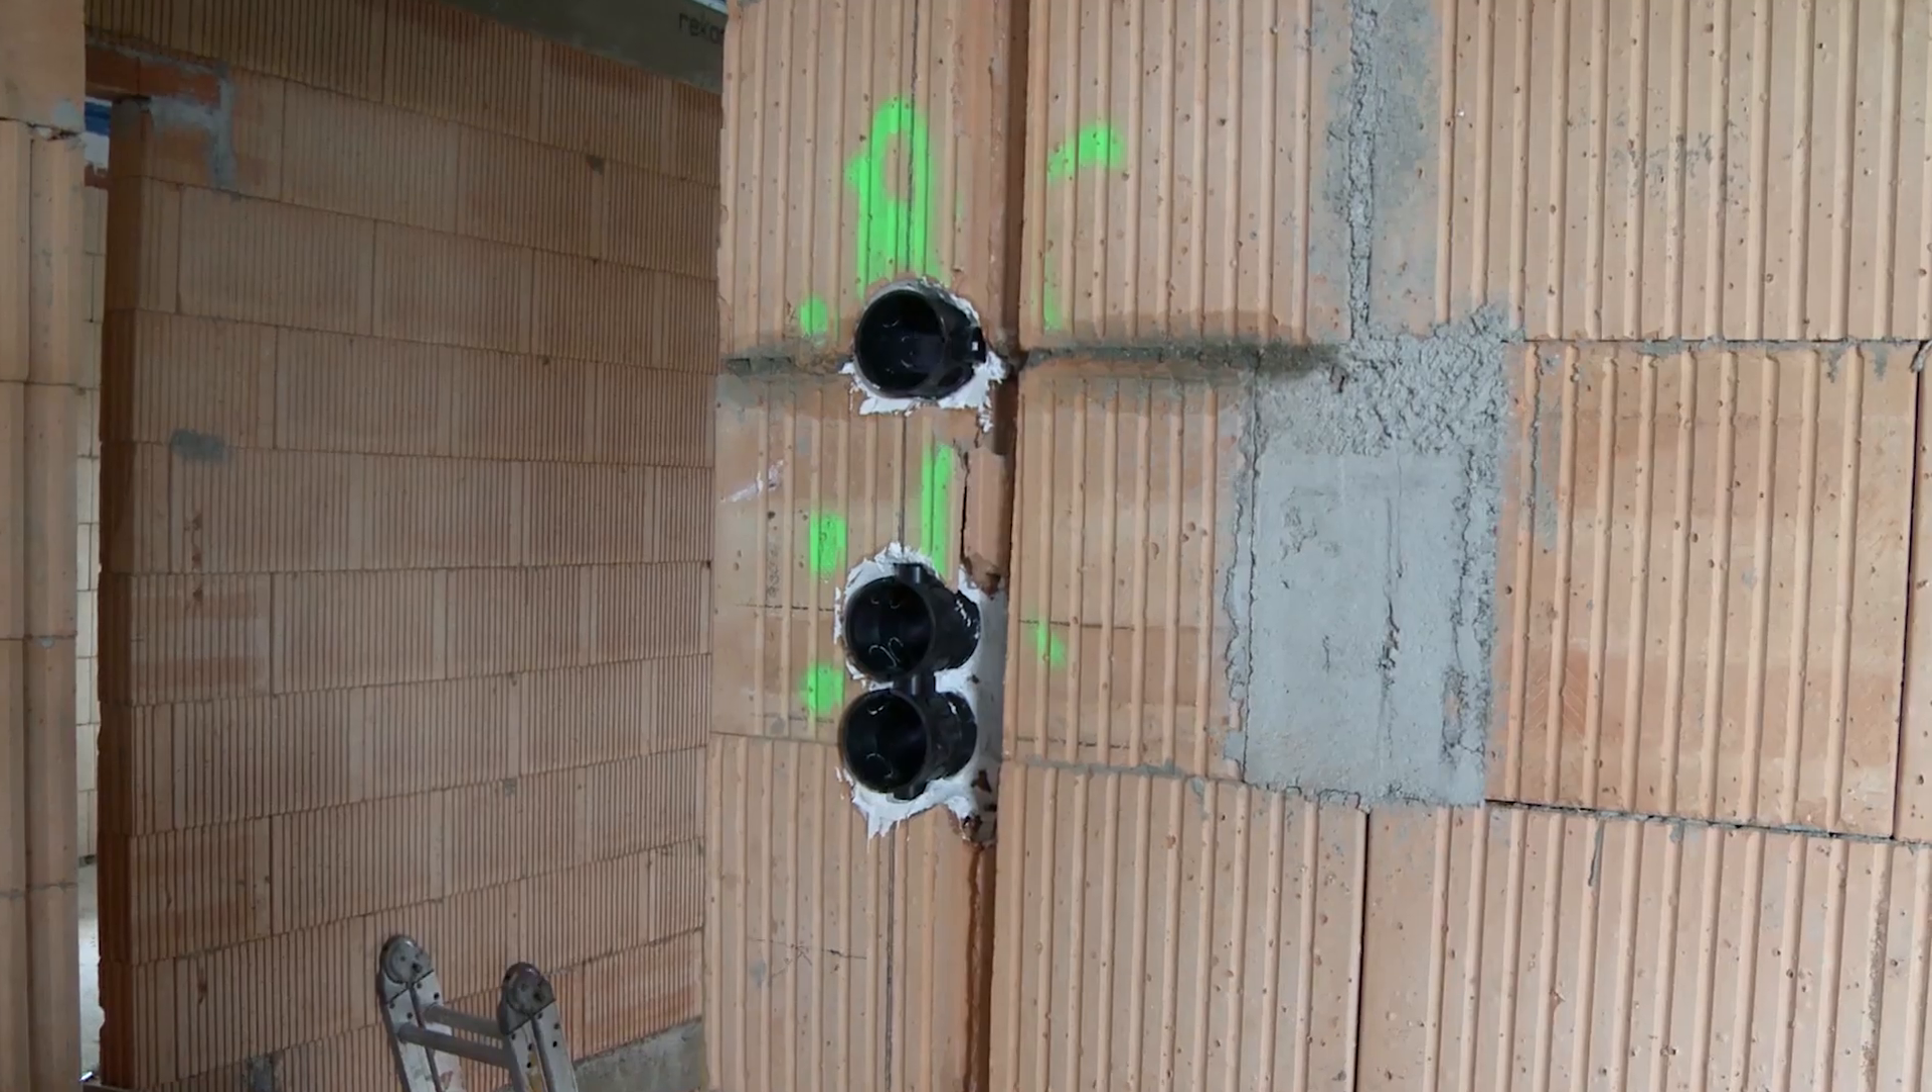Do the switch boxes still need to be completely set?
No.